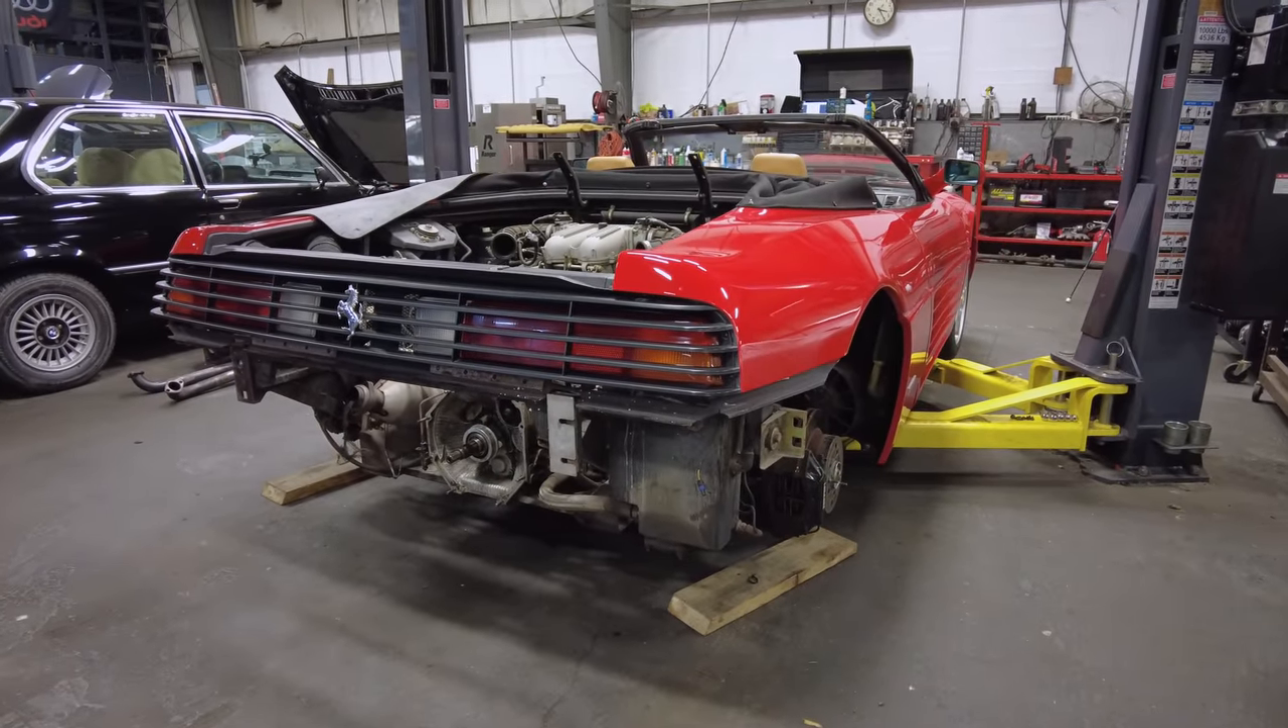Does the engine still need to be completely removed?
Yes.